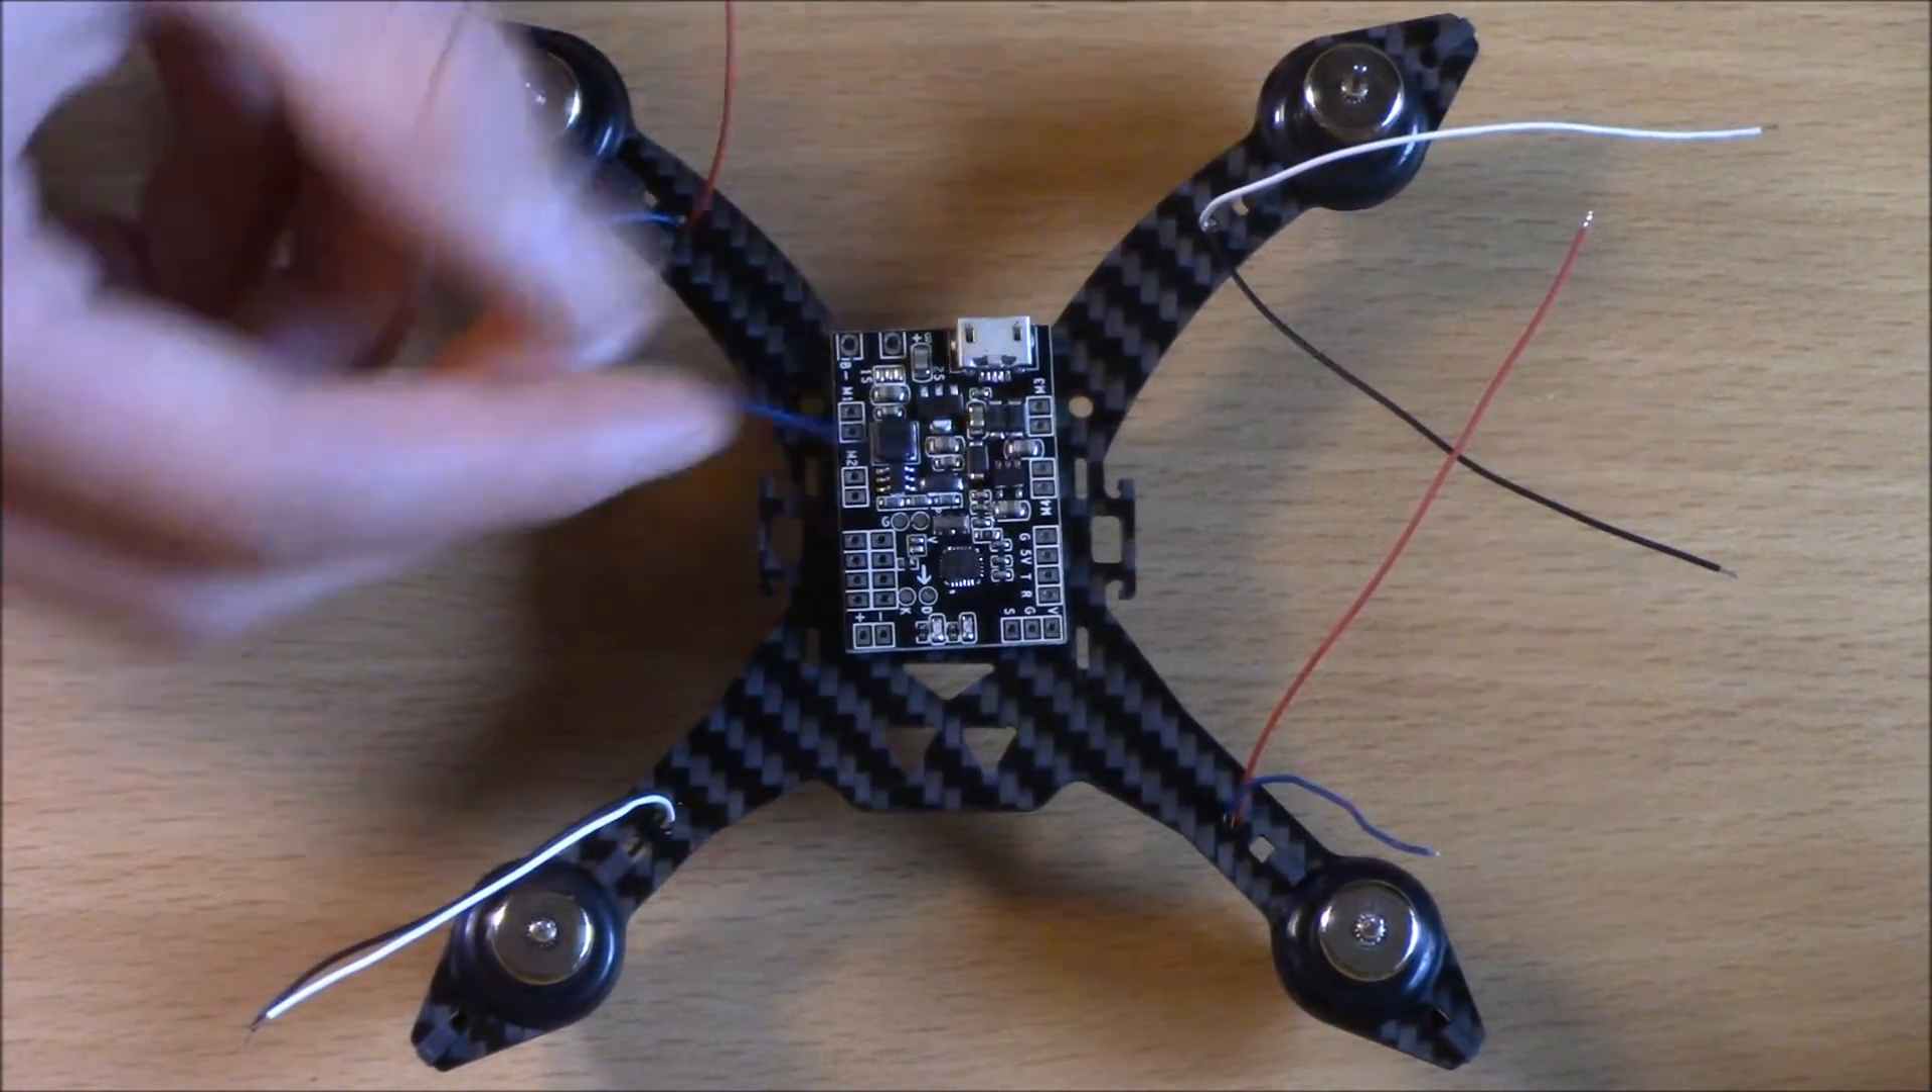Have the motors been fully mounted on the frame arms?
Yes.